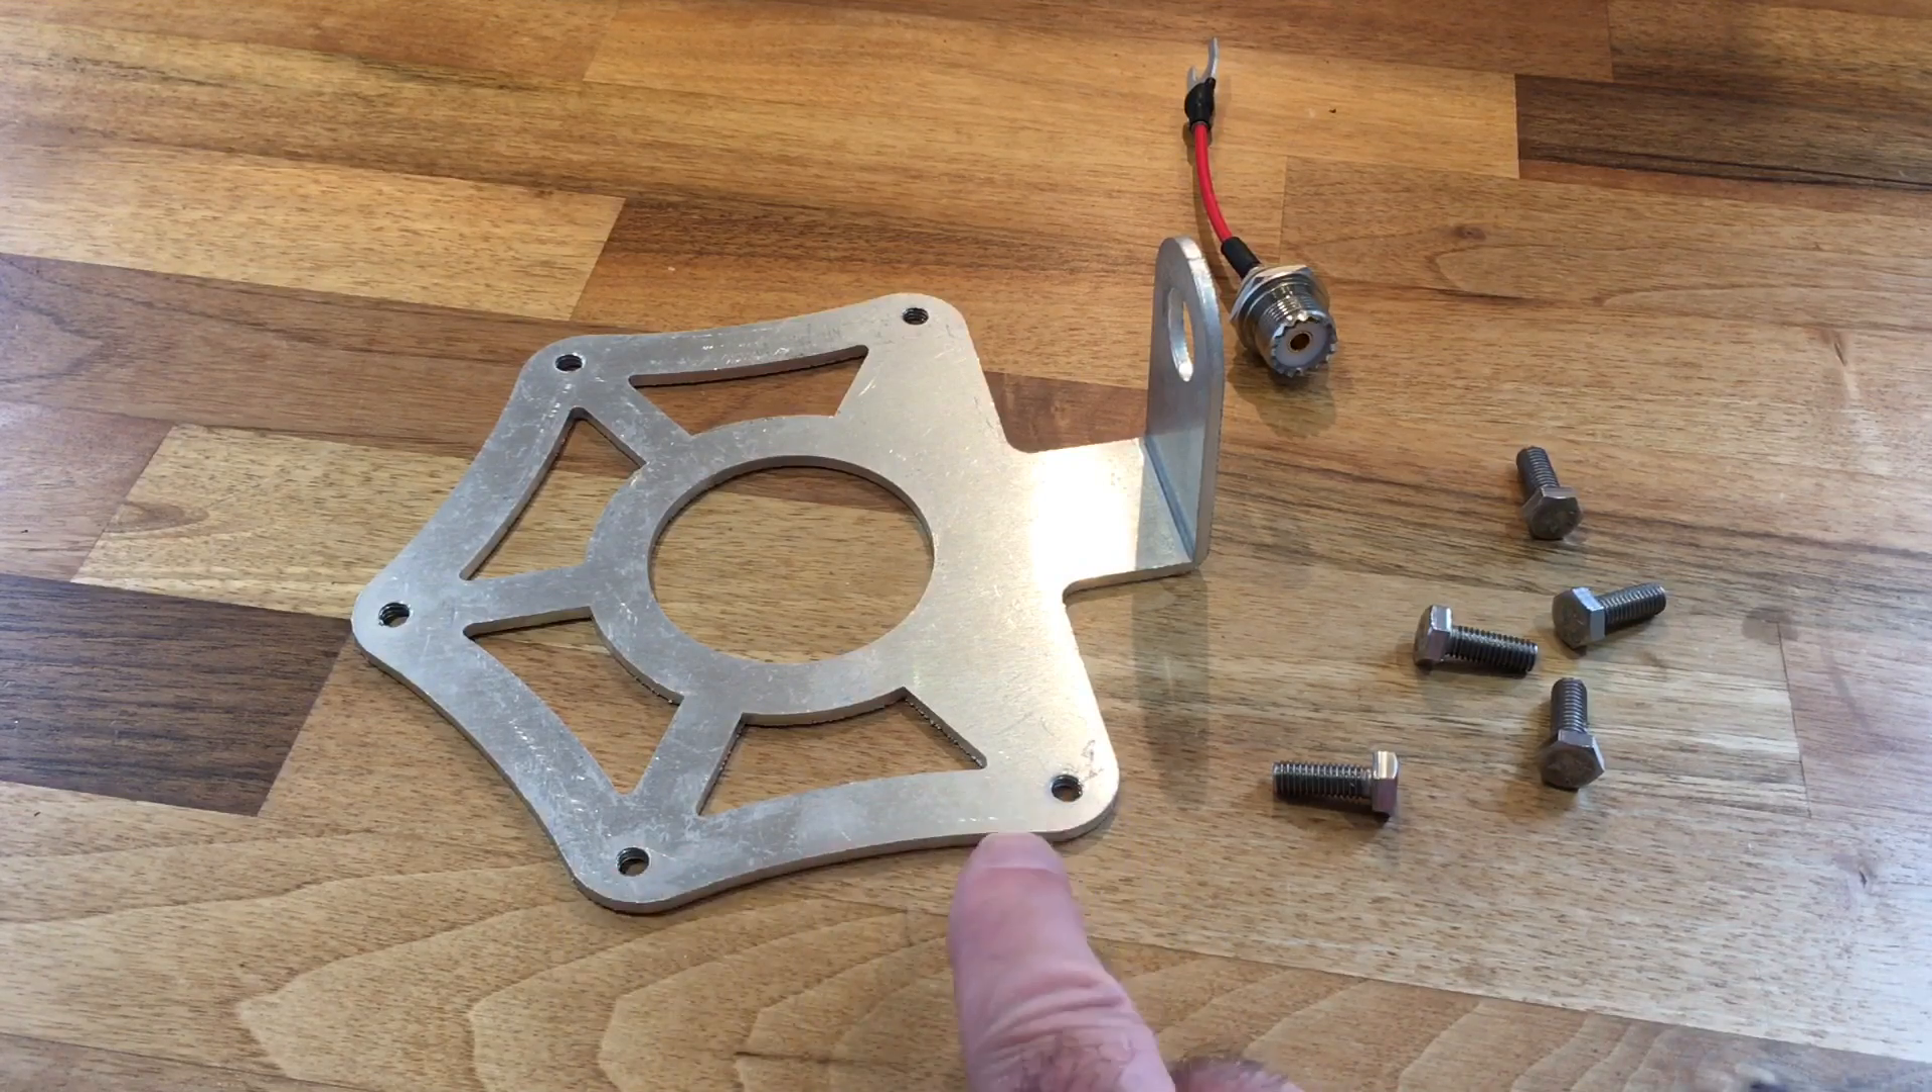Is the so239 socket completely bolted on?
No.